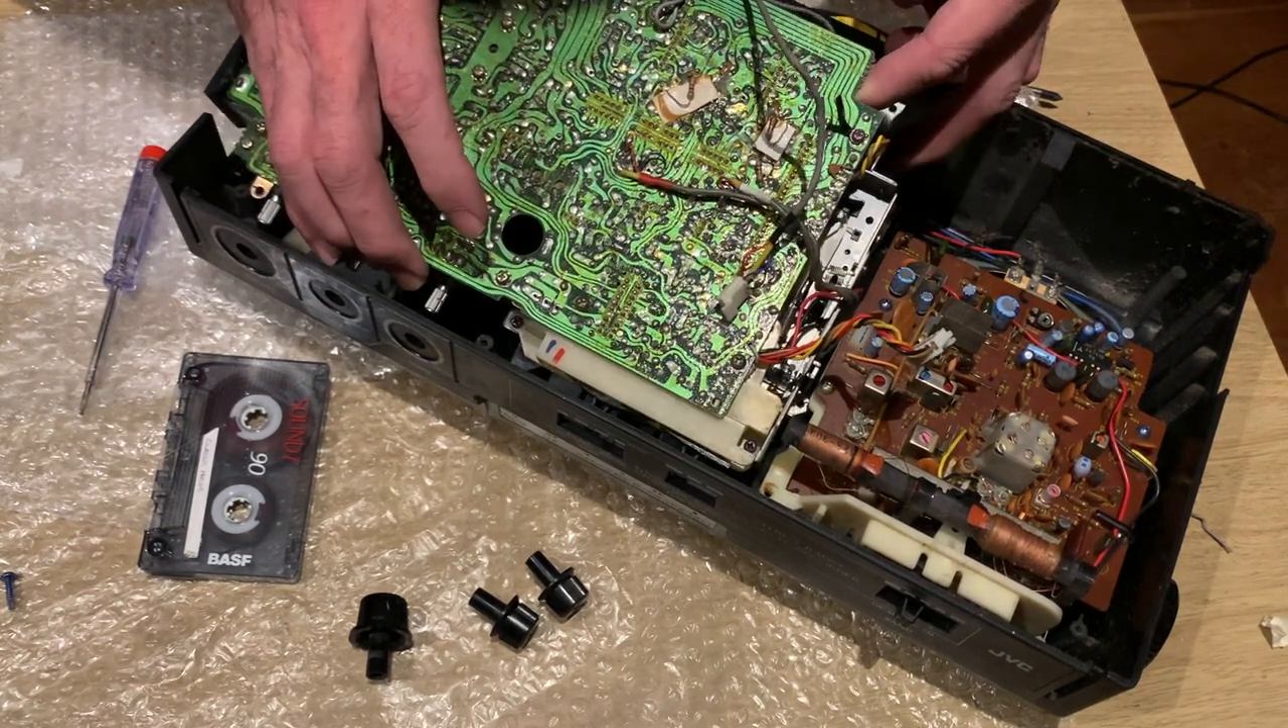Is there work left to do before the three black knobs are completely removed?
No.